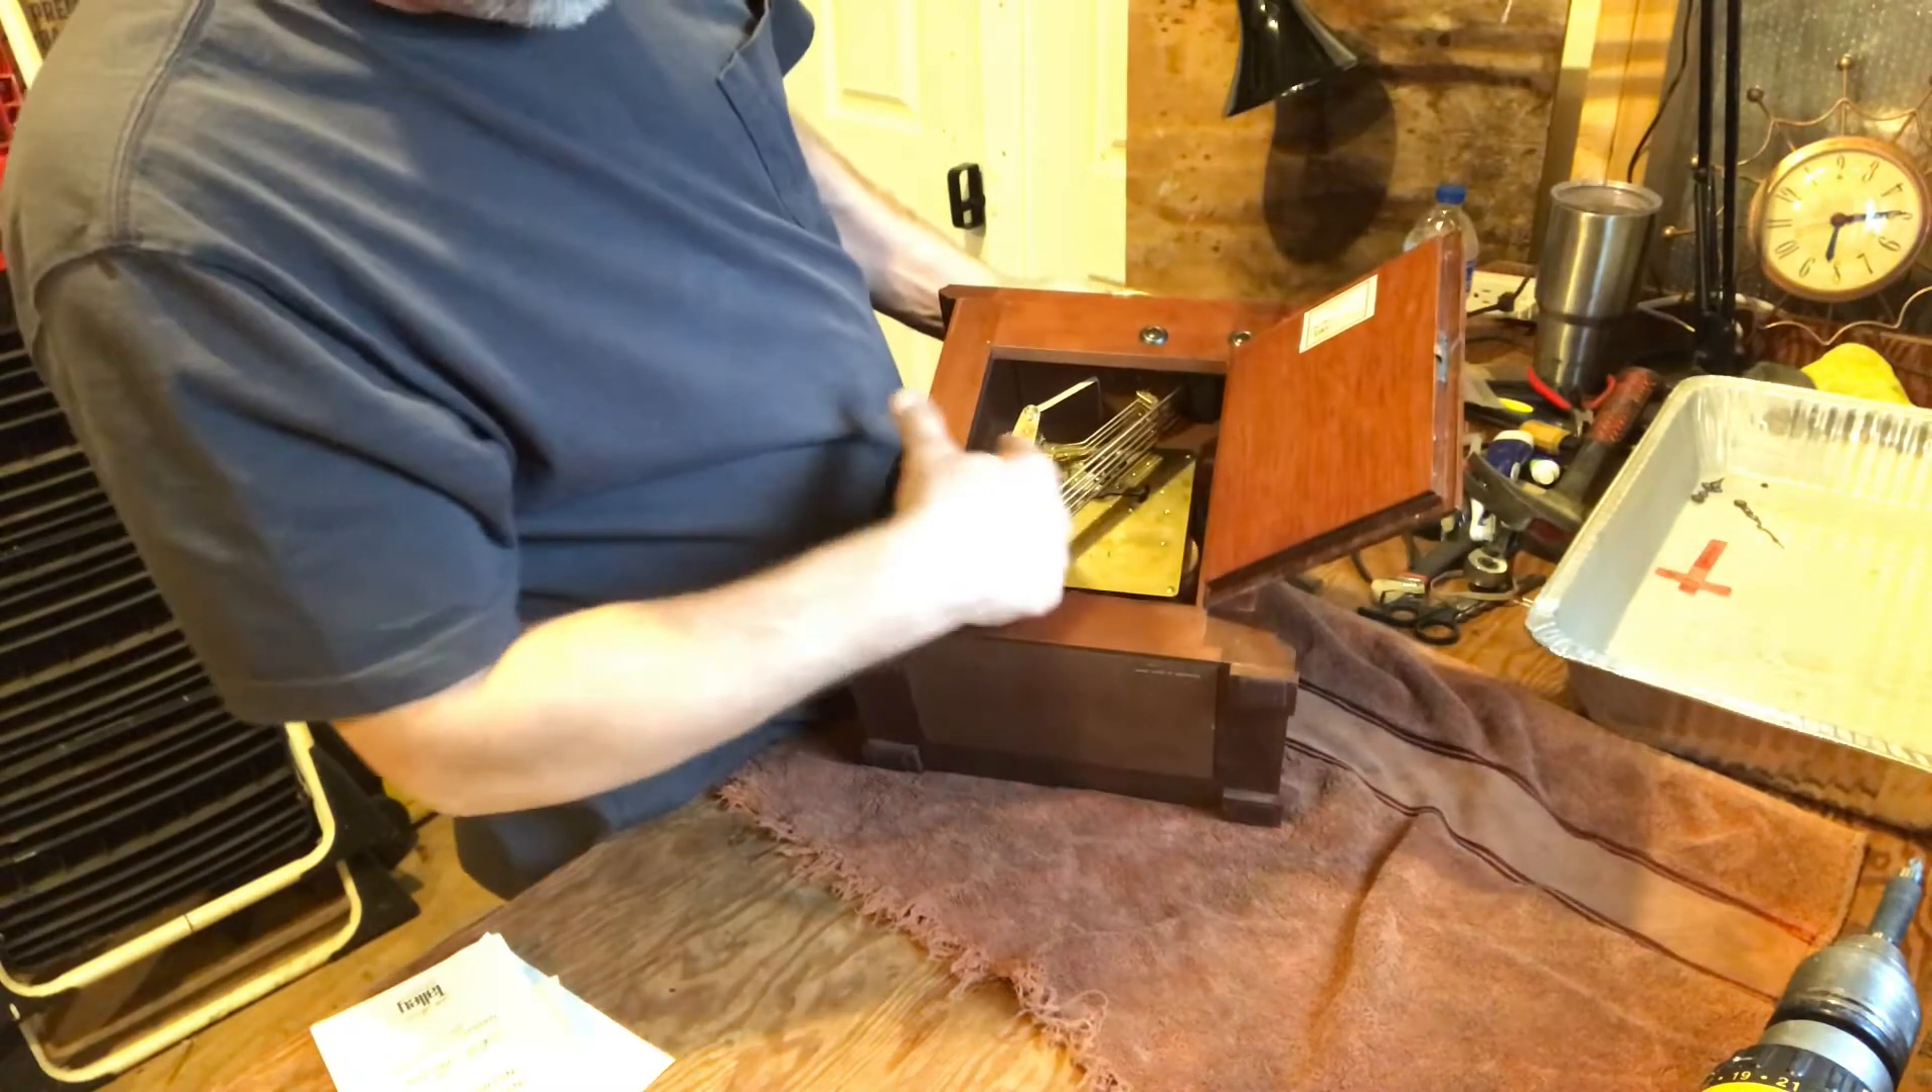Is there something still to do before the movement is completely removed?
Yes.